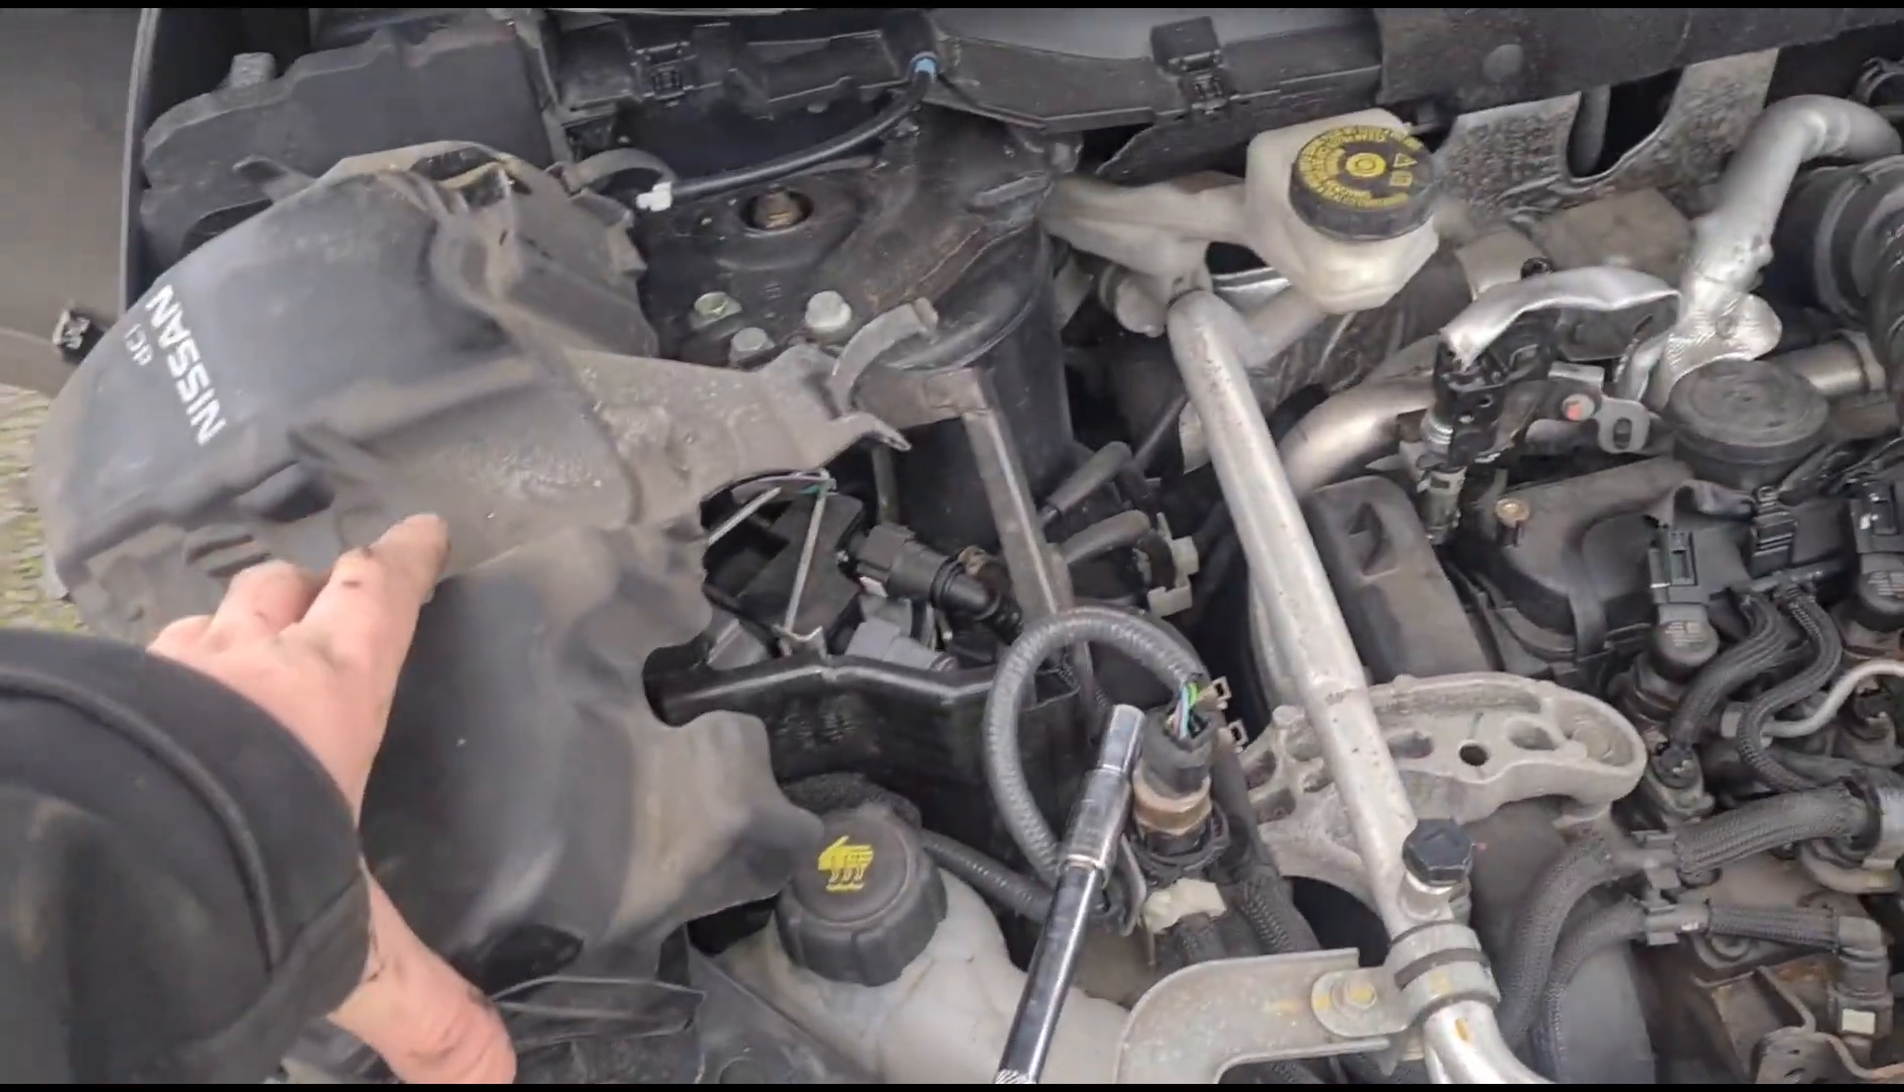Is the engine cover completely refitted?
No.